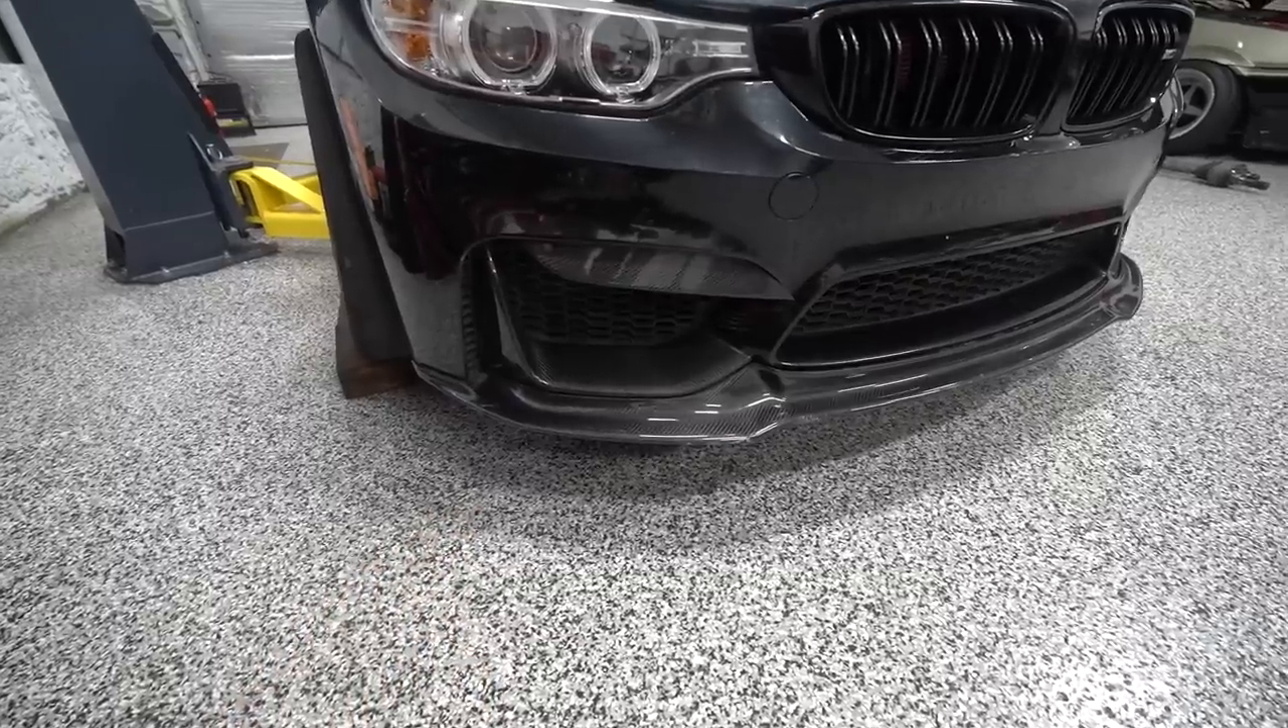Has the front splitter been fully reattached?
Yes.